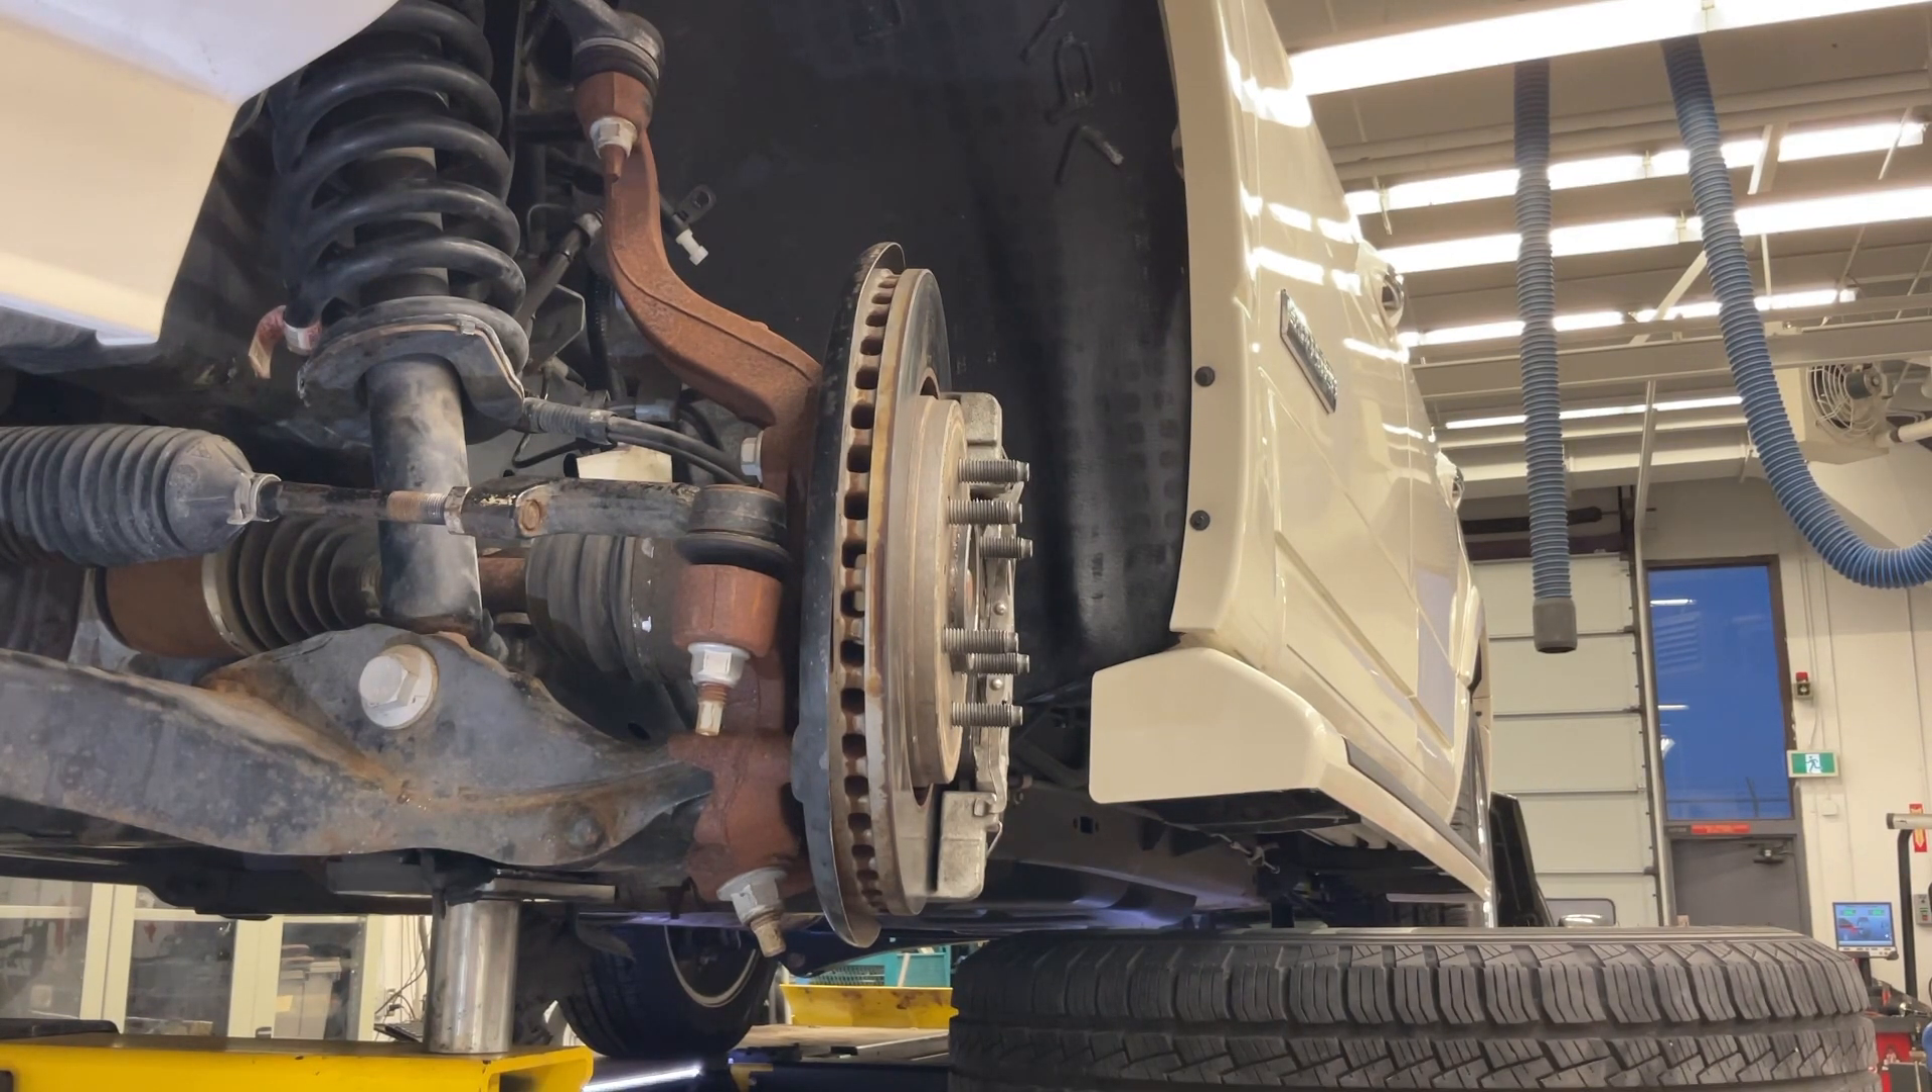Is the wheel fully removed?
Yes.